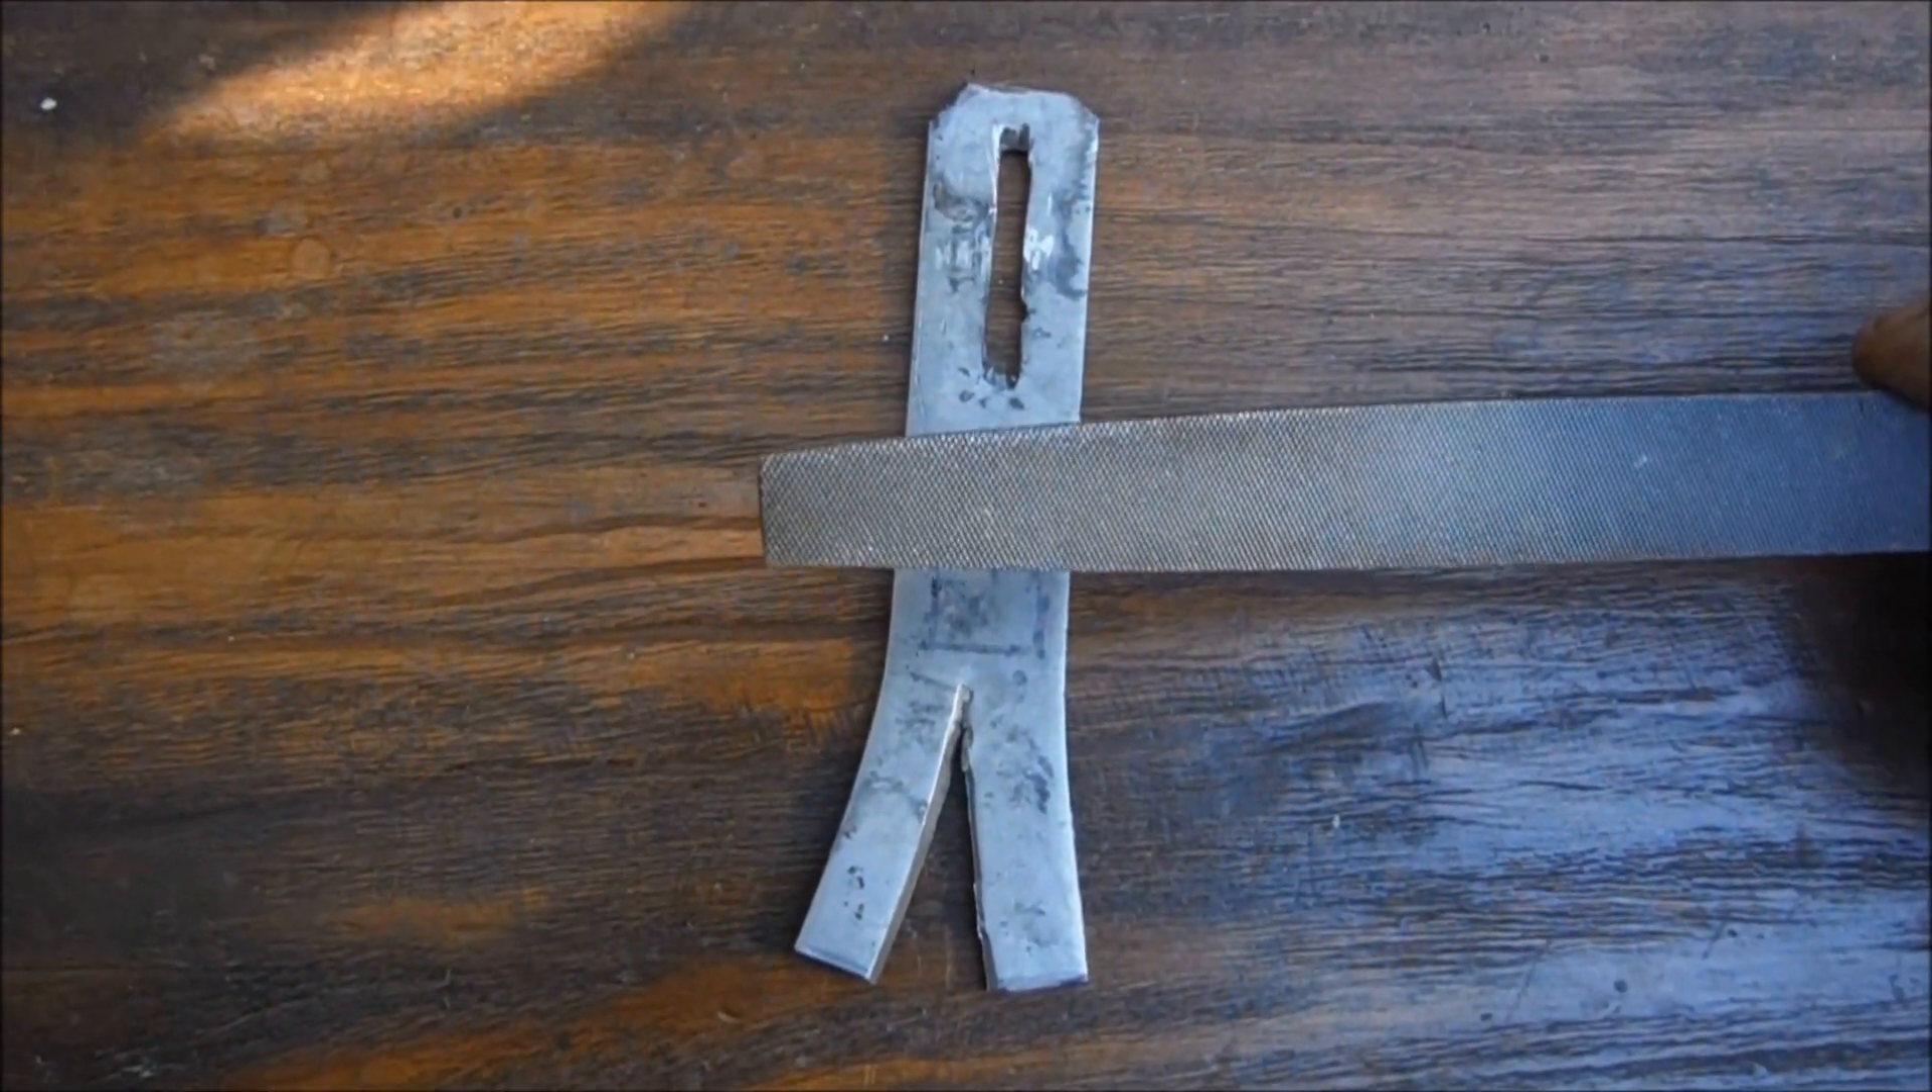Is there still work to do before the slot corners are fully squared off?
Yes.